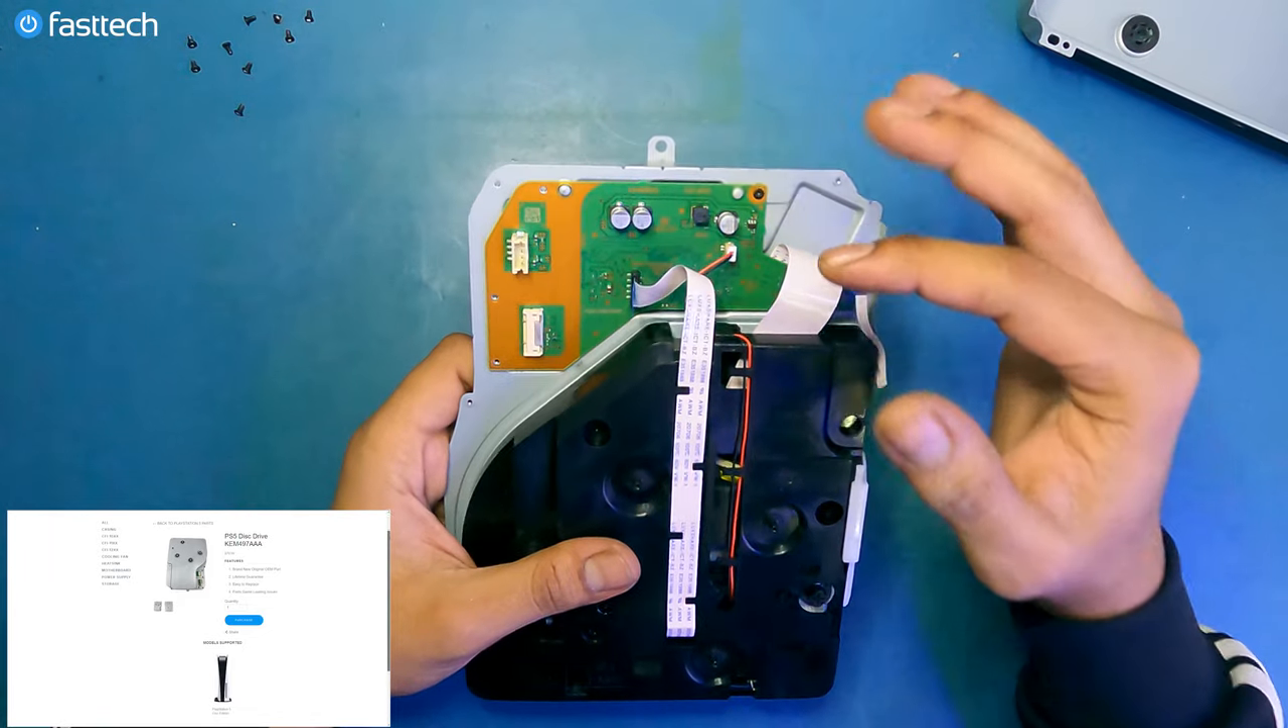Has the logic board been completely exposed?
Yes.